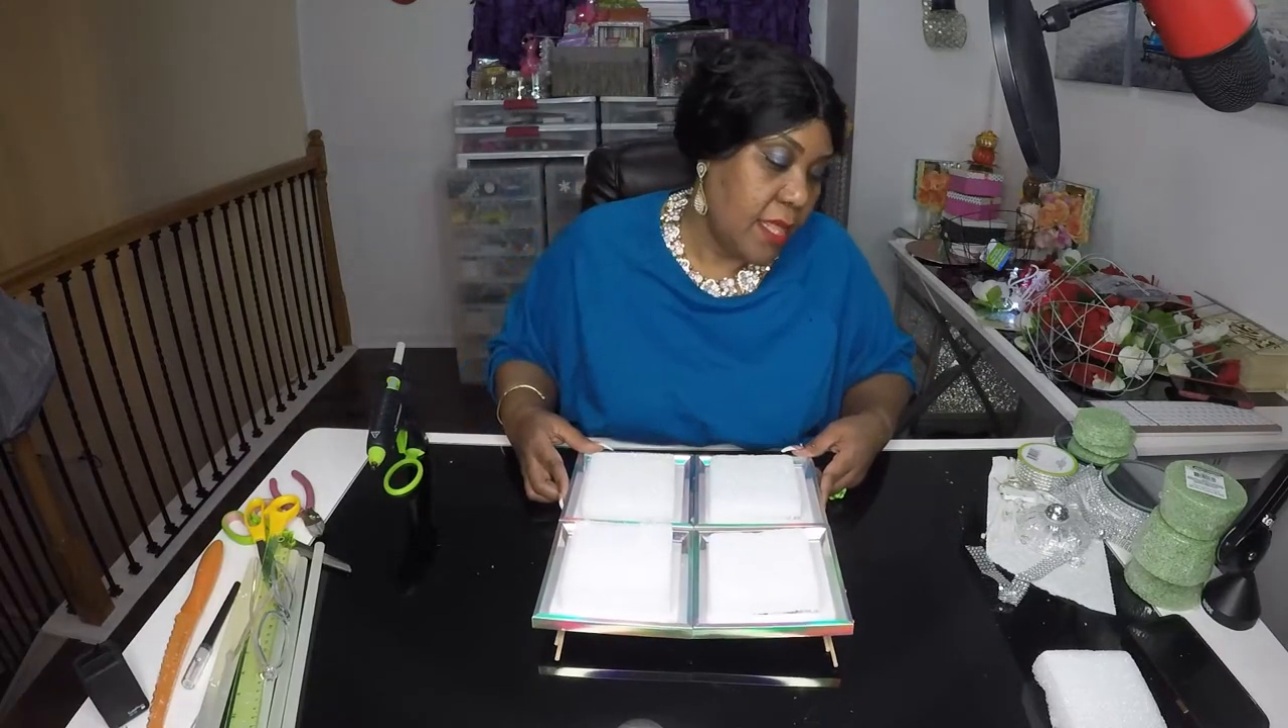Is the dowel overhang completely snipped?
No.